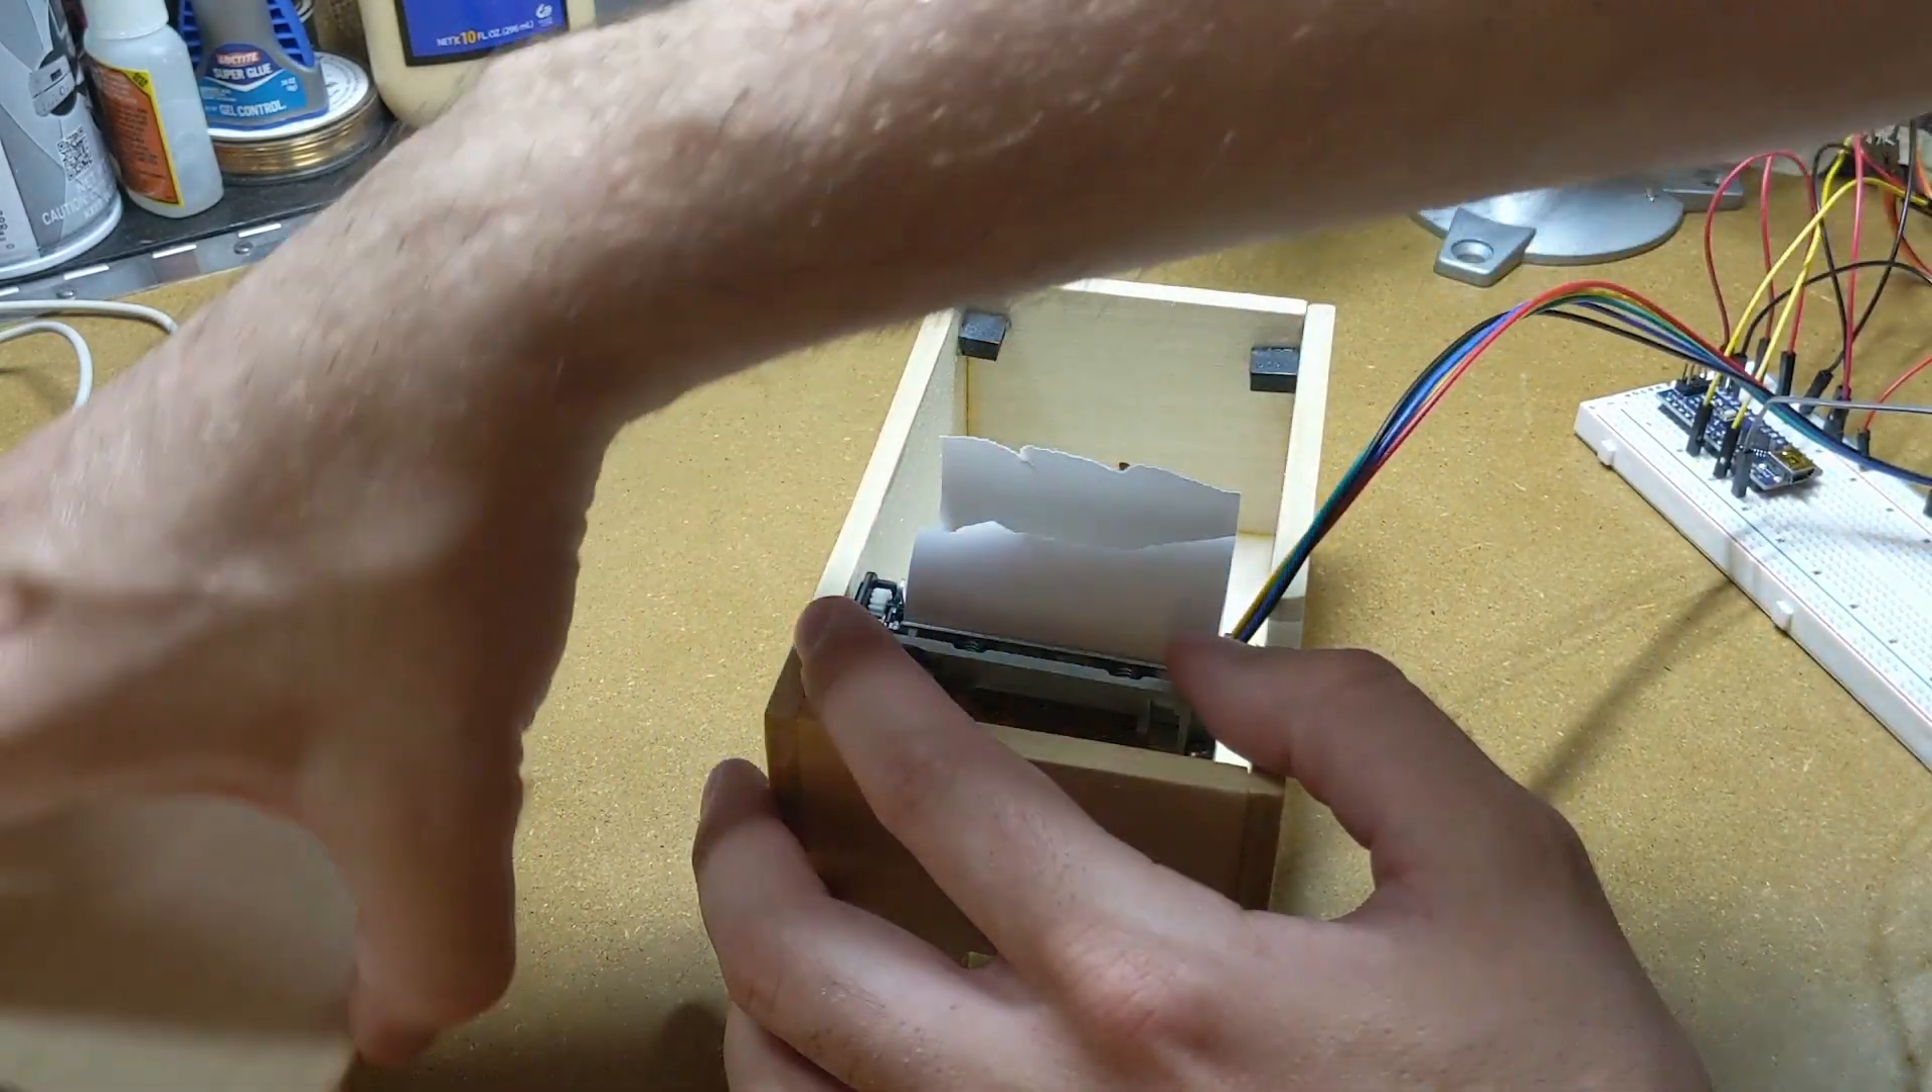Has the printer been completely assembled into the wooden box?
No.